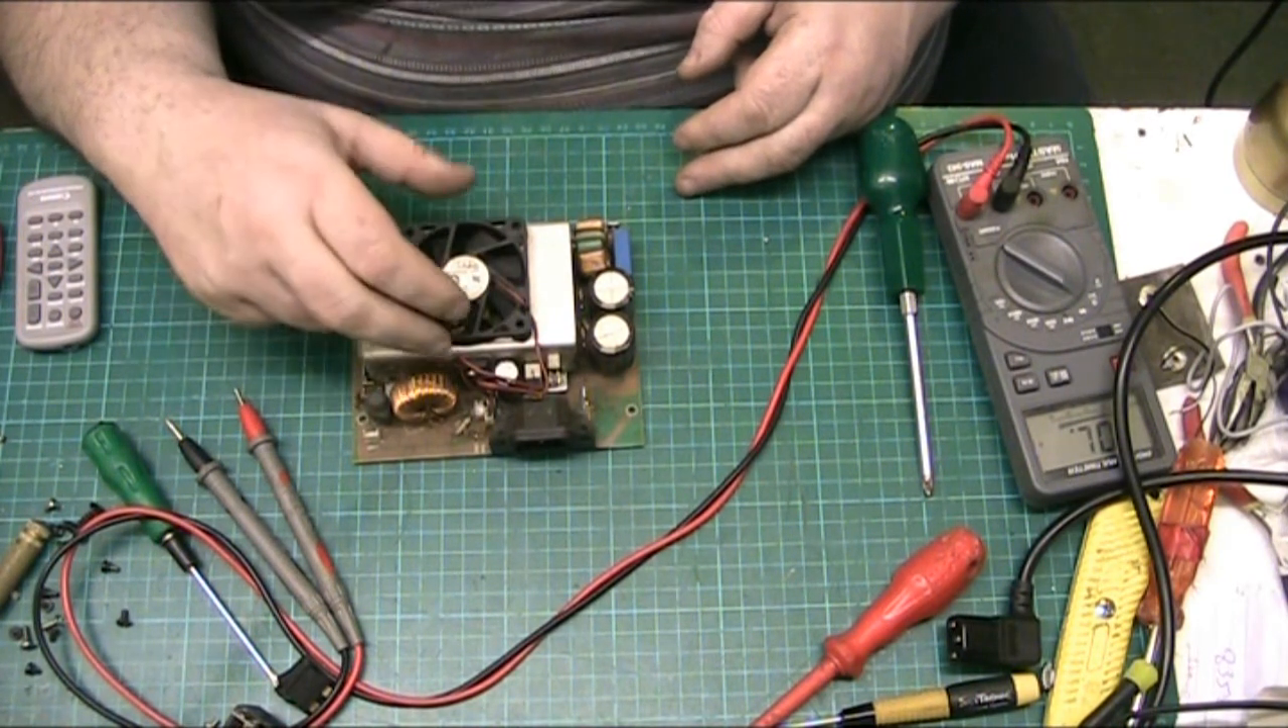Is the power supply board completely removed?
Yes.